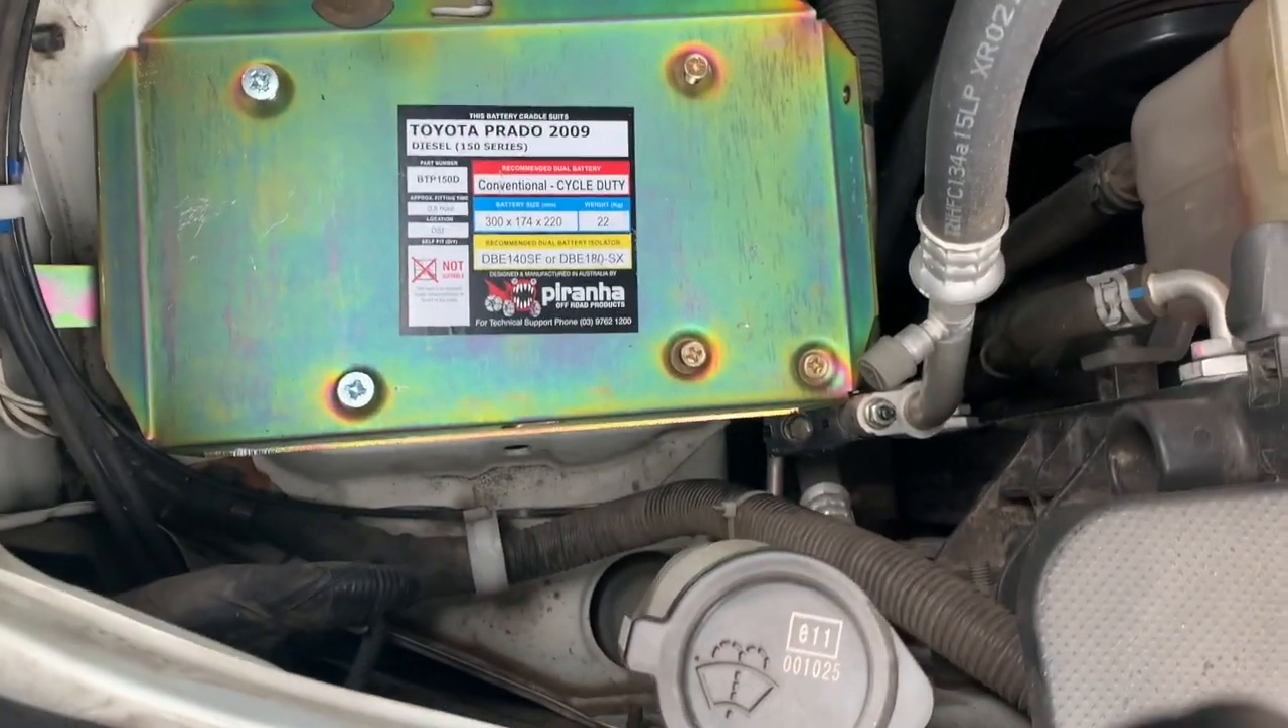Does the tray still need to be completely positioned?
No.